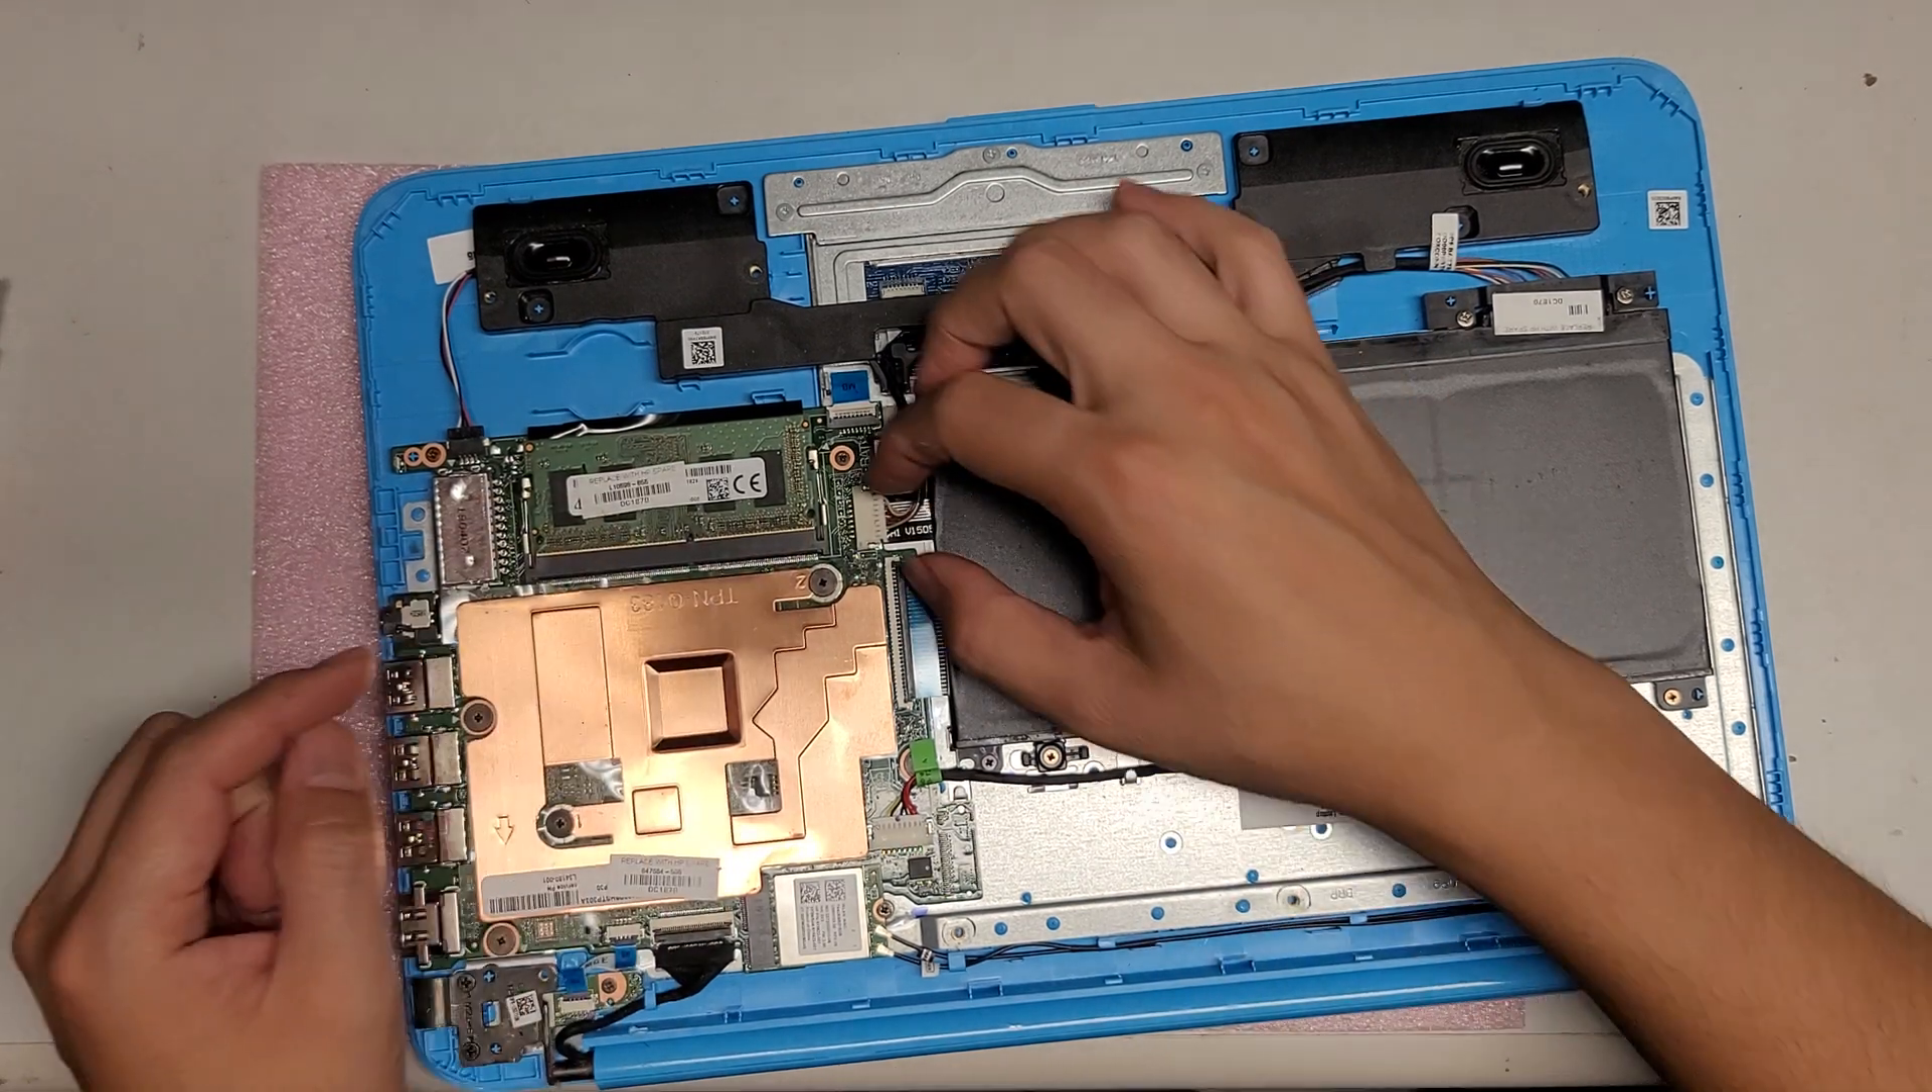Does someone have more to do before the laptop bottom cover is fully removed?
No.